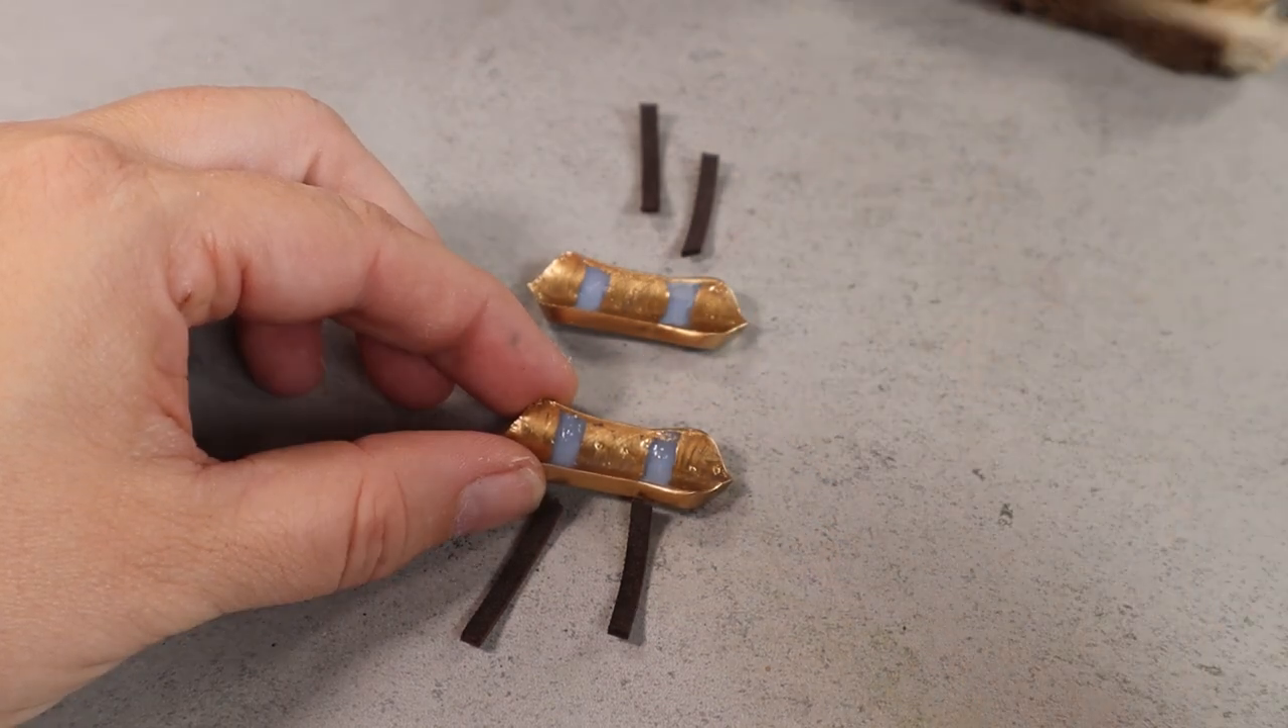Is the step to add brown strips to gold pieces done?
No.